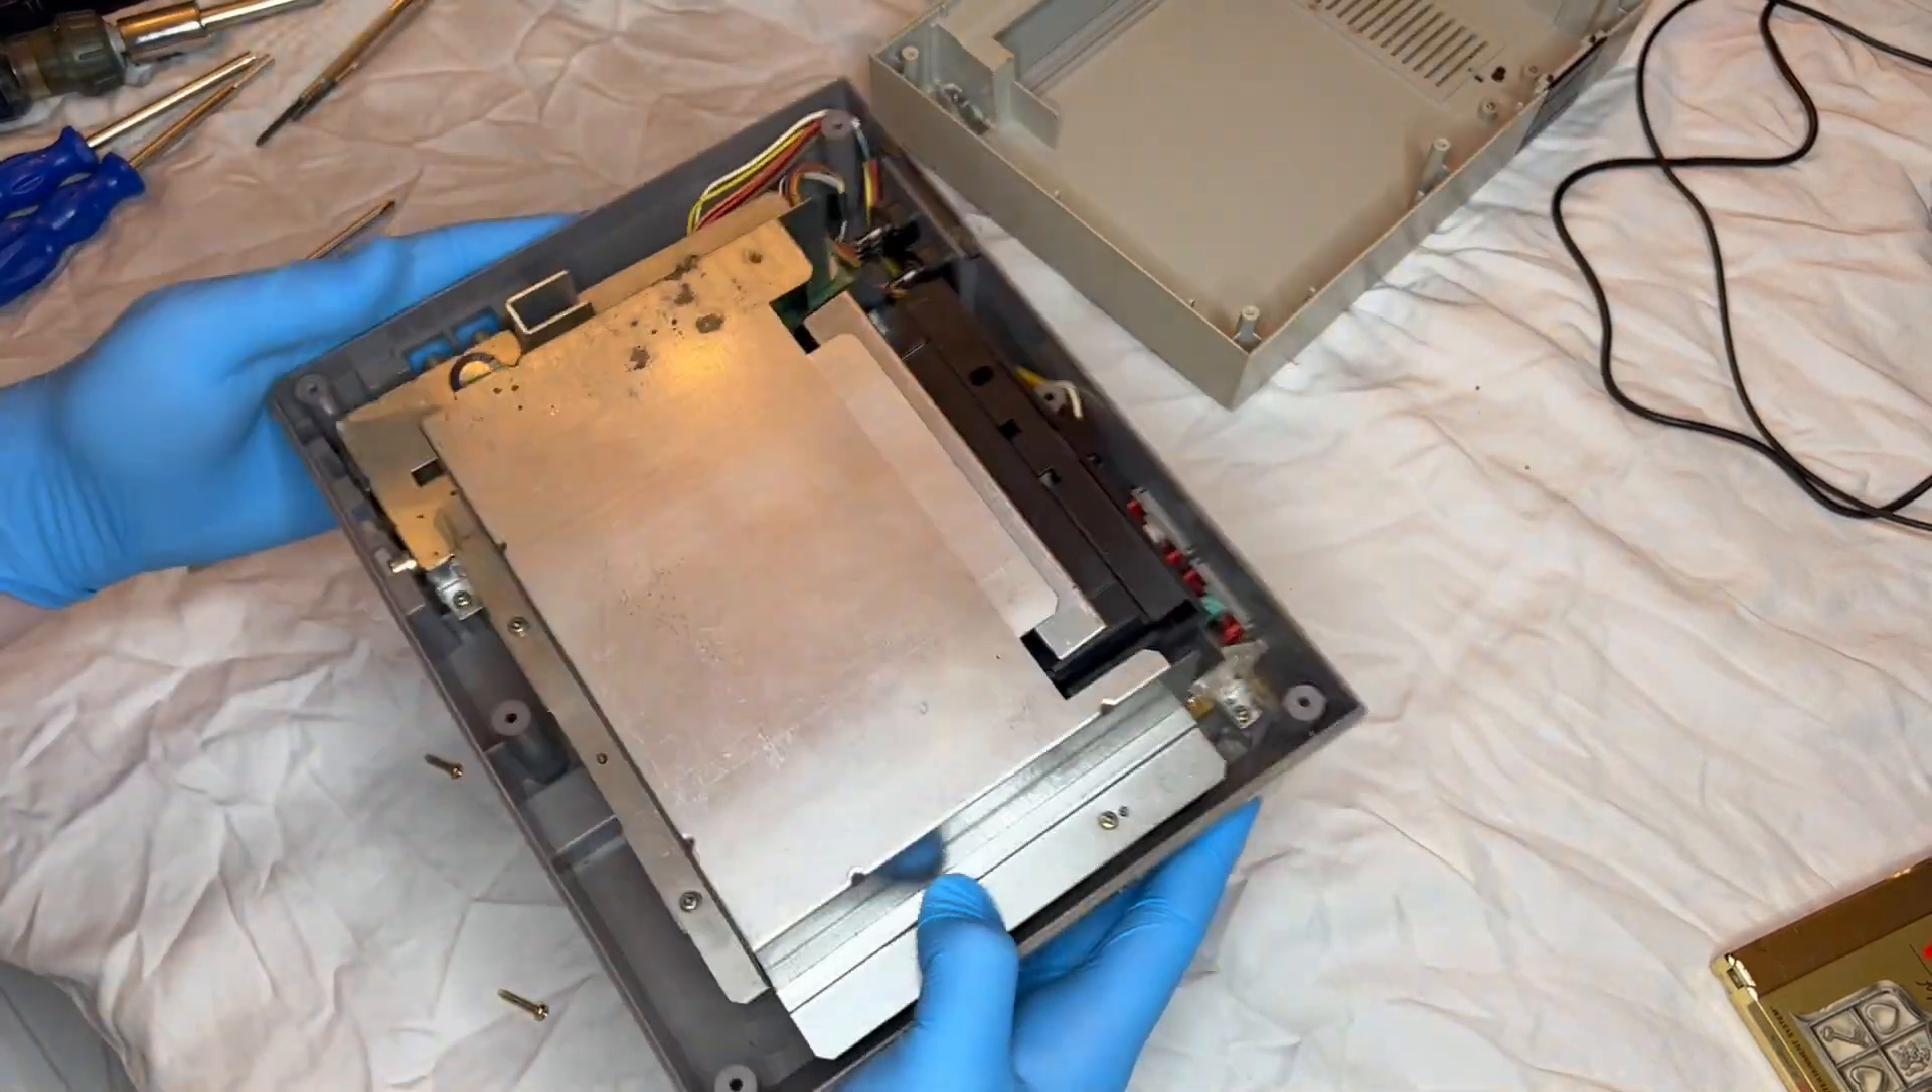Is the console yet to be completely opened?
No.